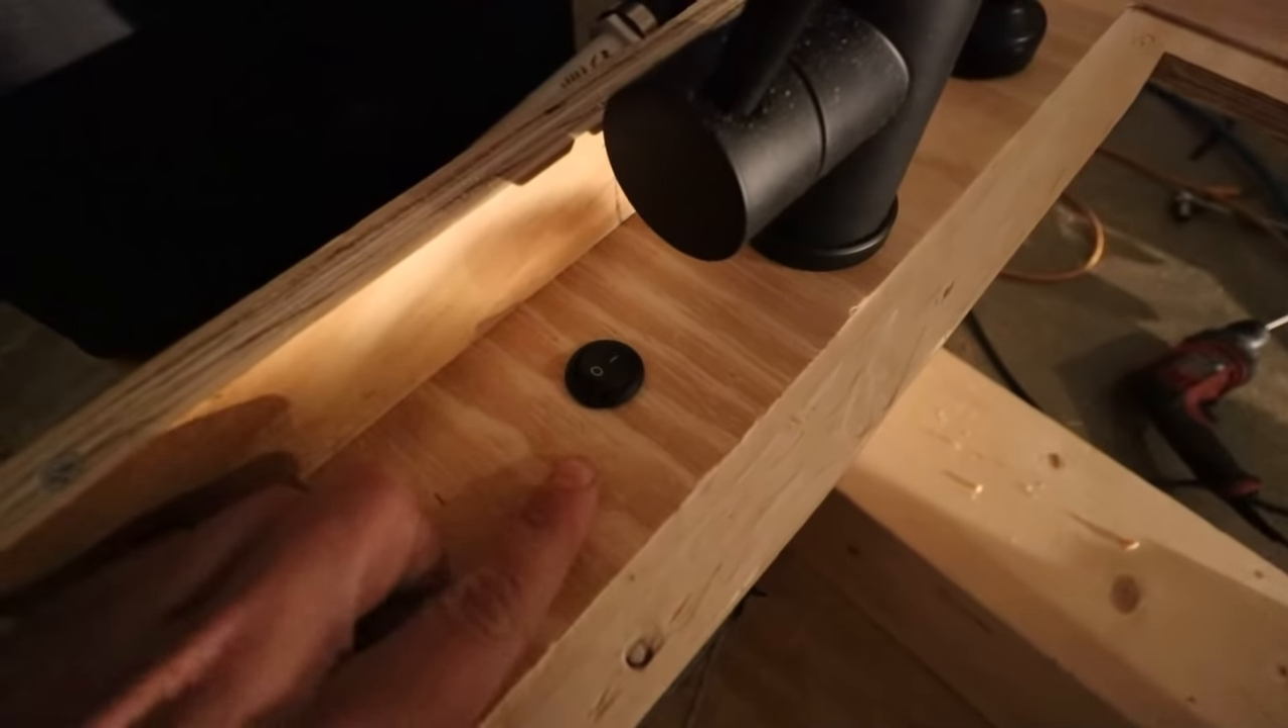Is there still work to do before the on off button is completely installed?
No.